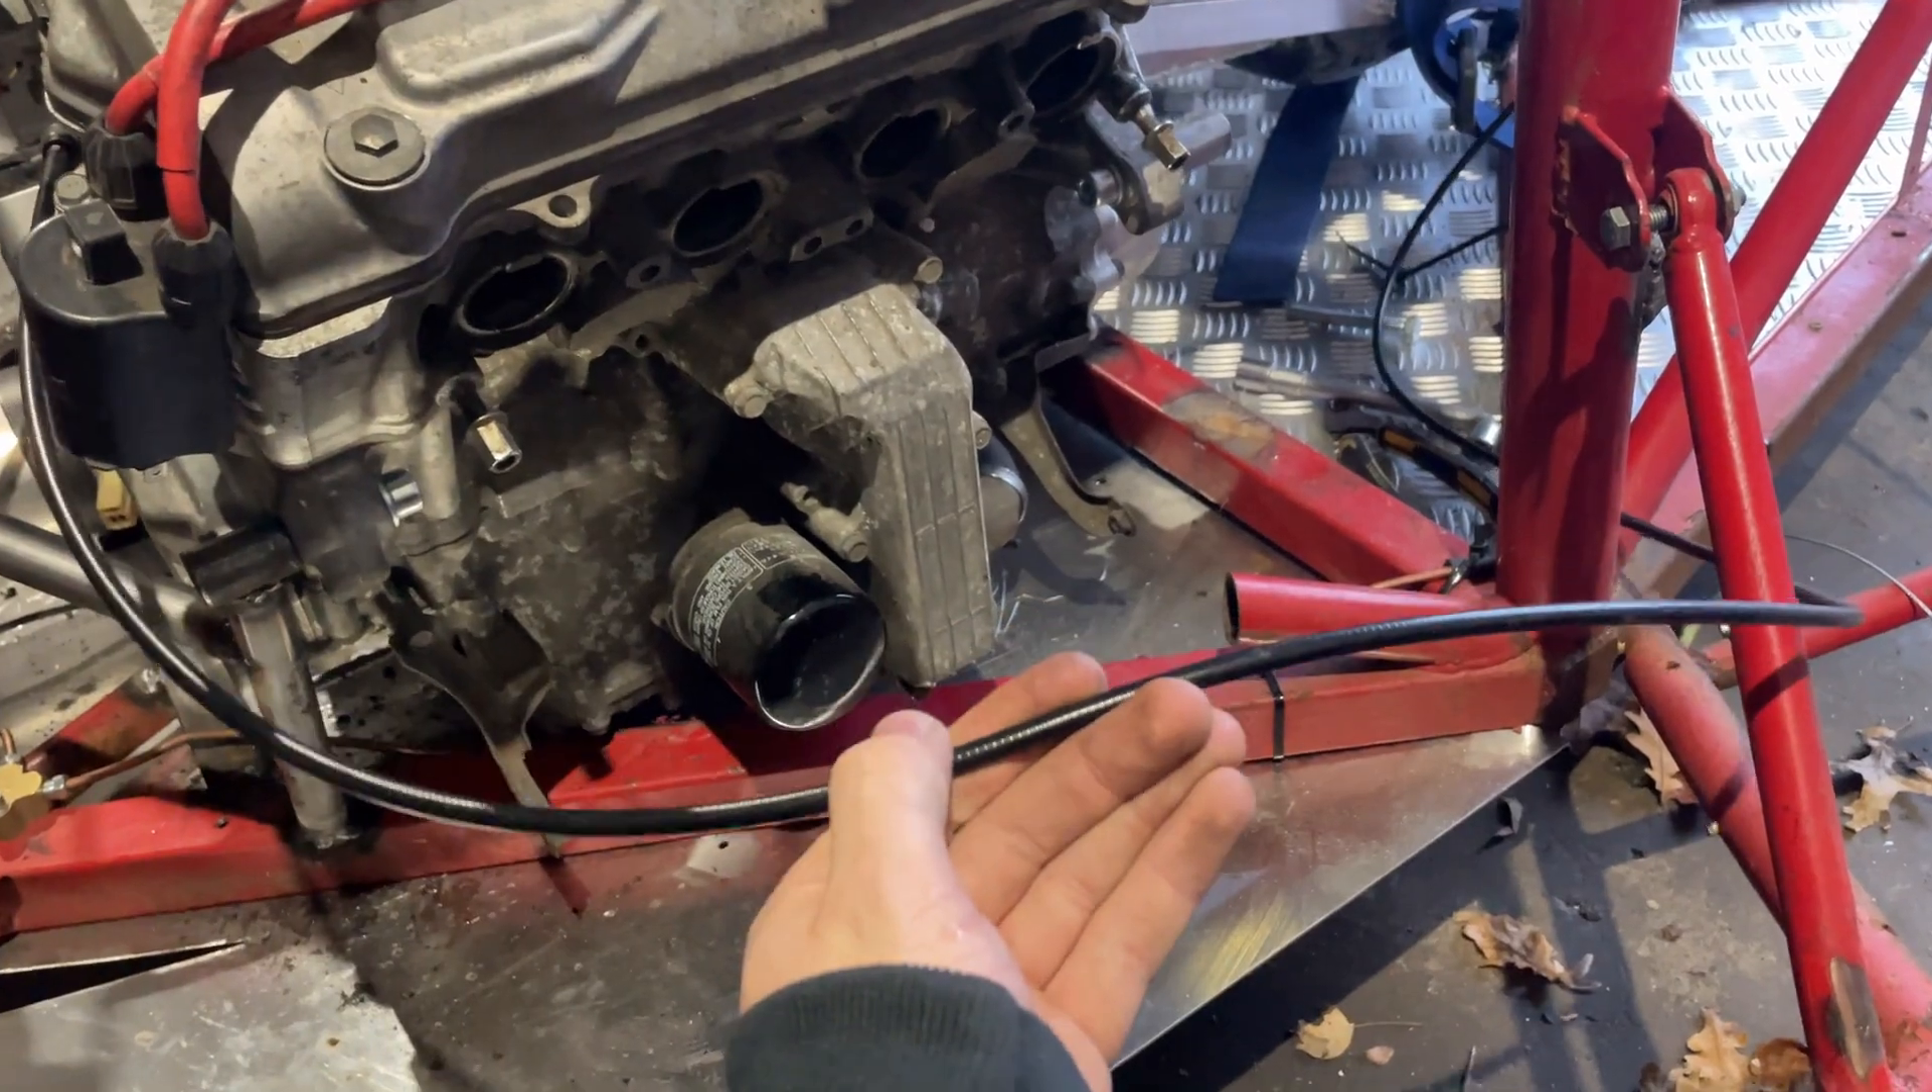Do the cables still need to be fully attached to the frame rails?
Yes.